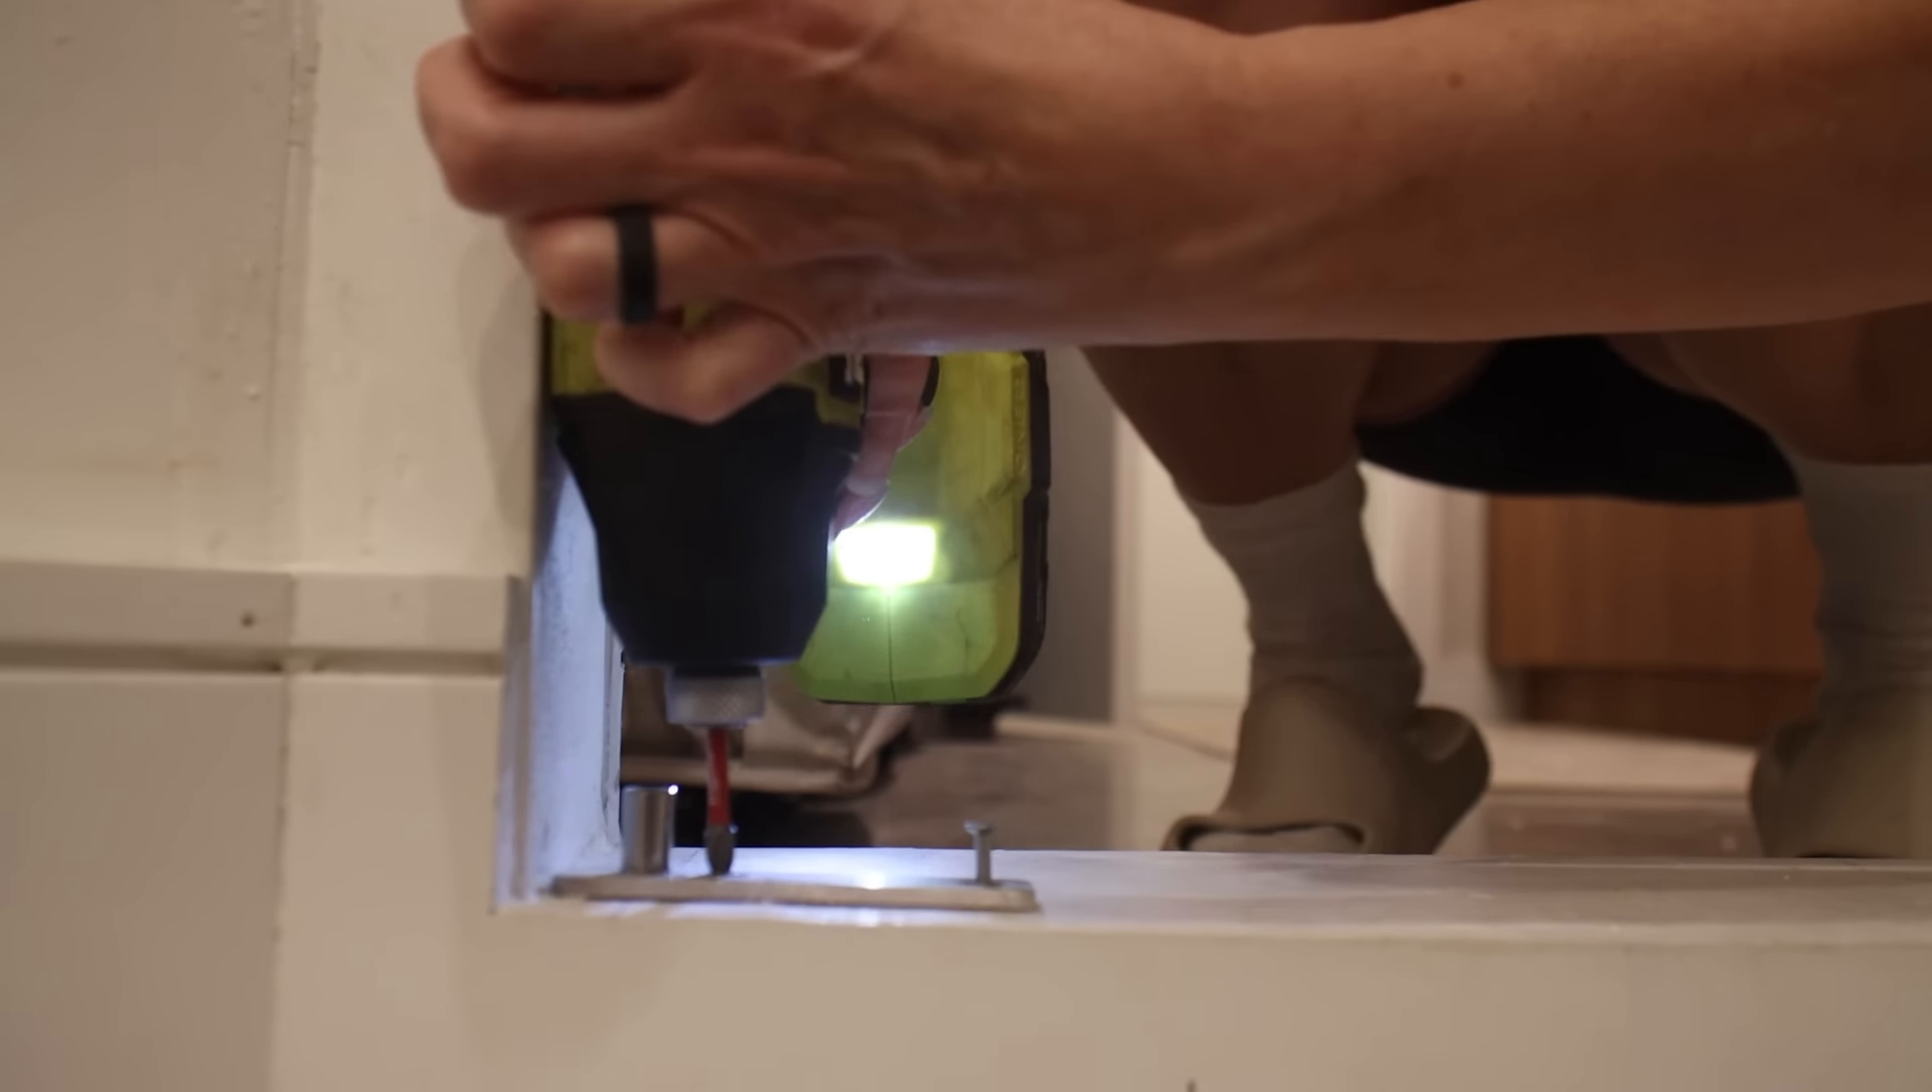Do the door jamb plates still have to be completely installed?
Yes.